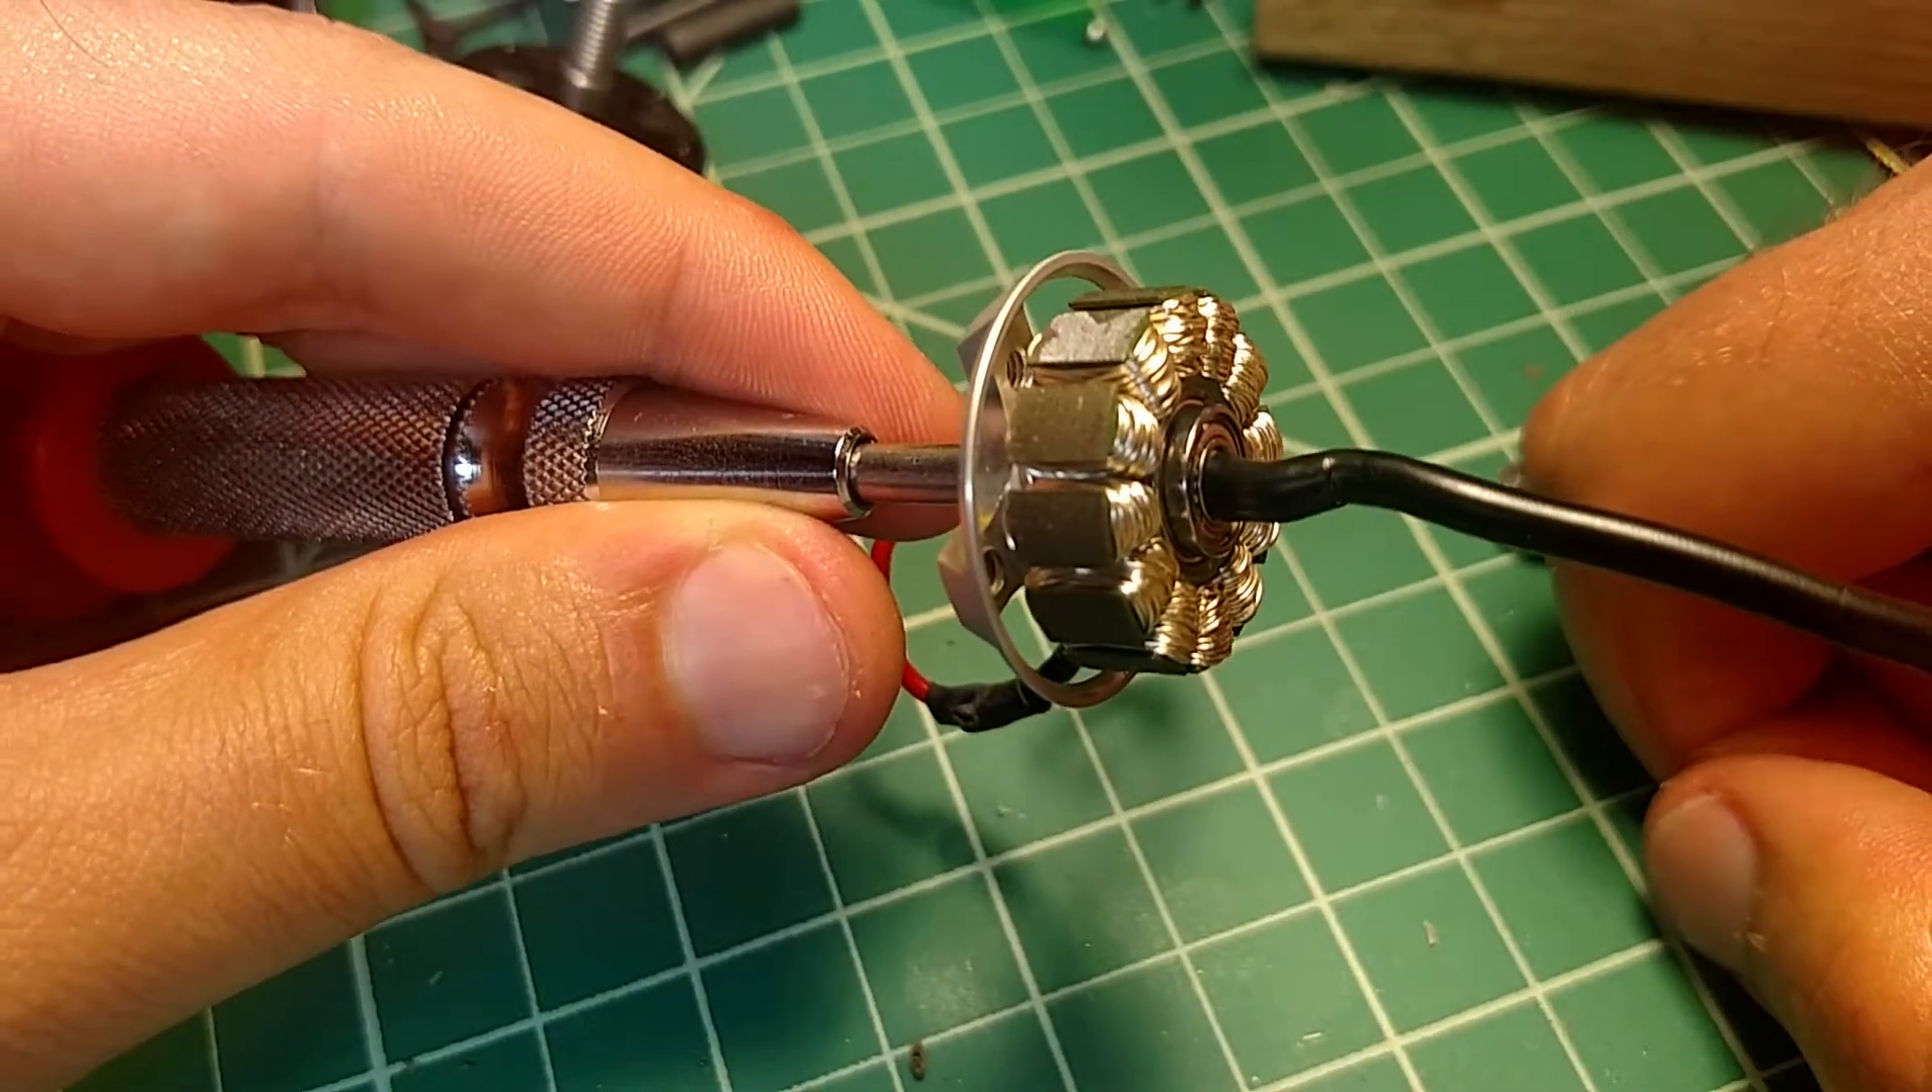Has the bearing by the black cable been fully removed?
No.